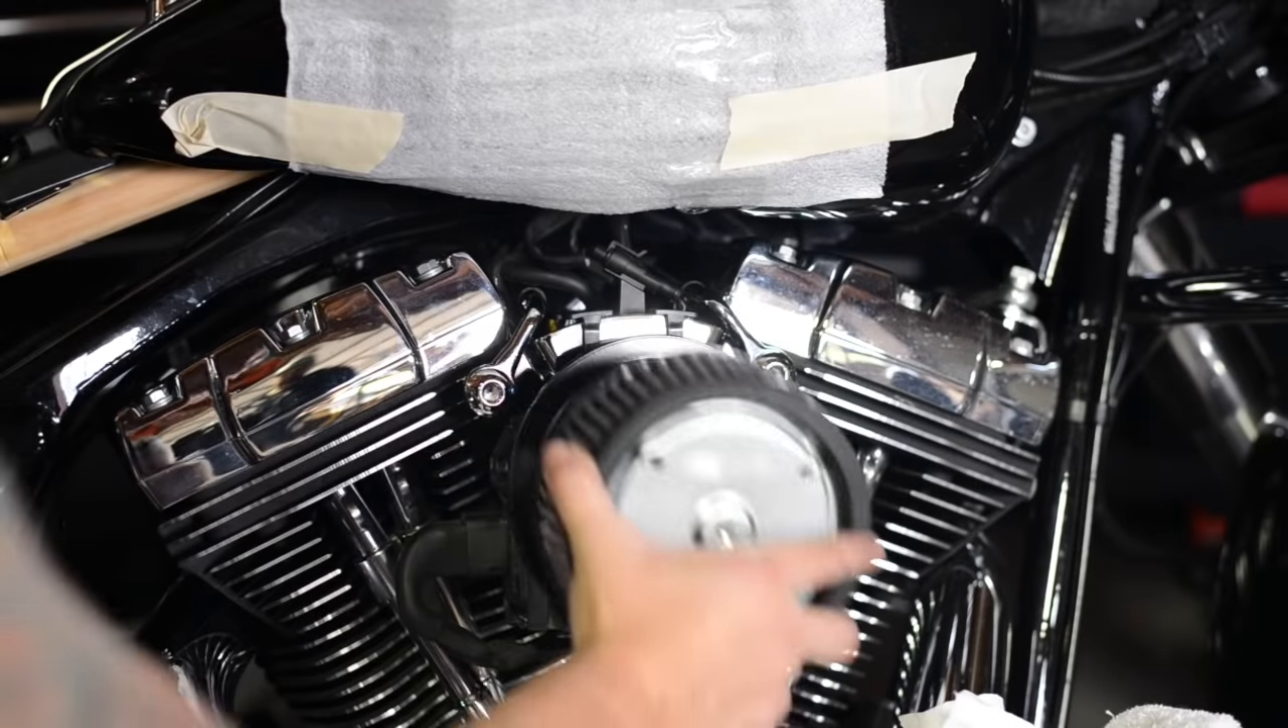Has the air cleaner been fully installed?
No.